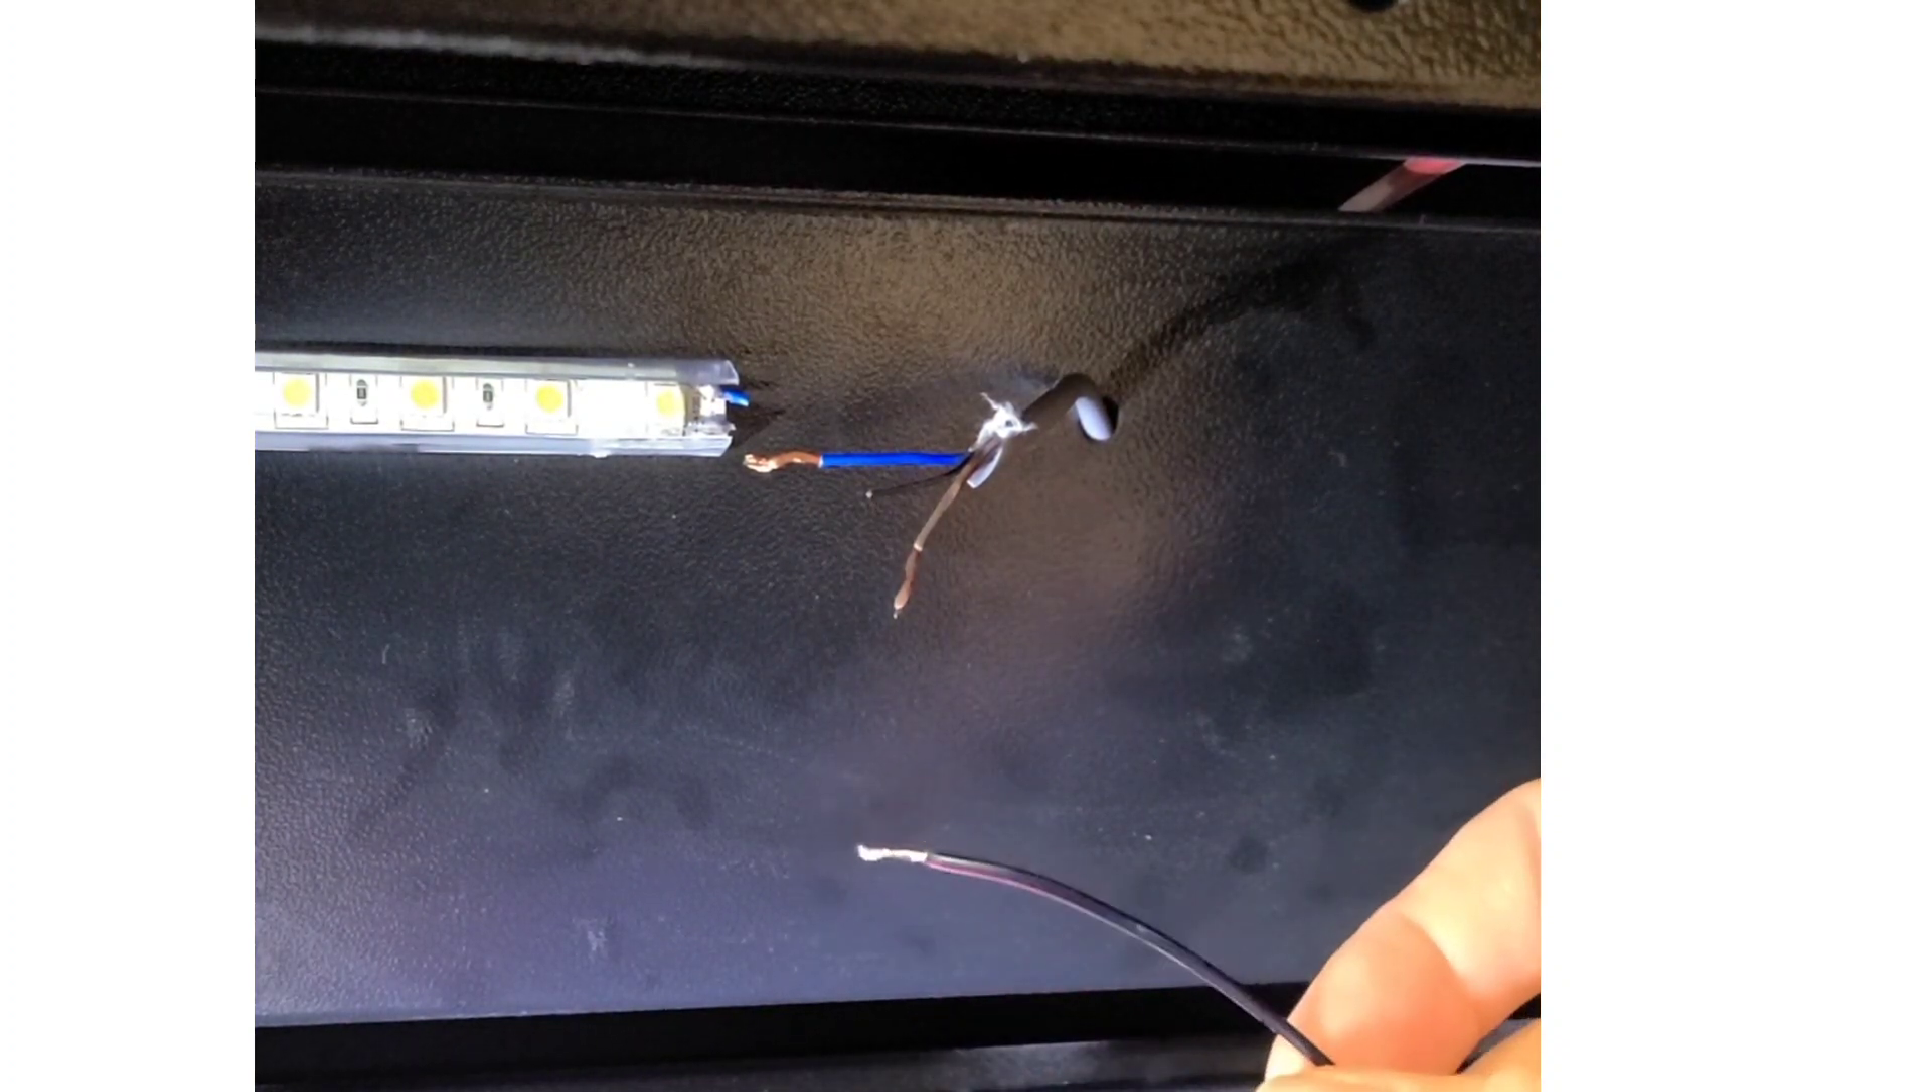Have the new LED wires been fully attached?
No.